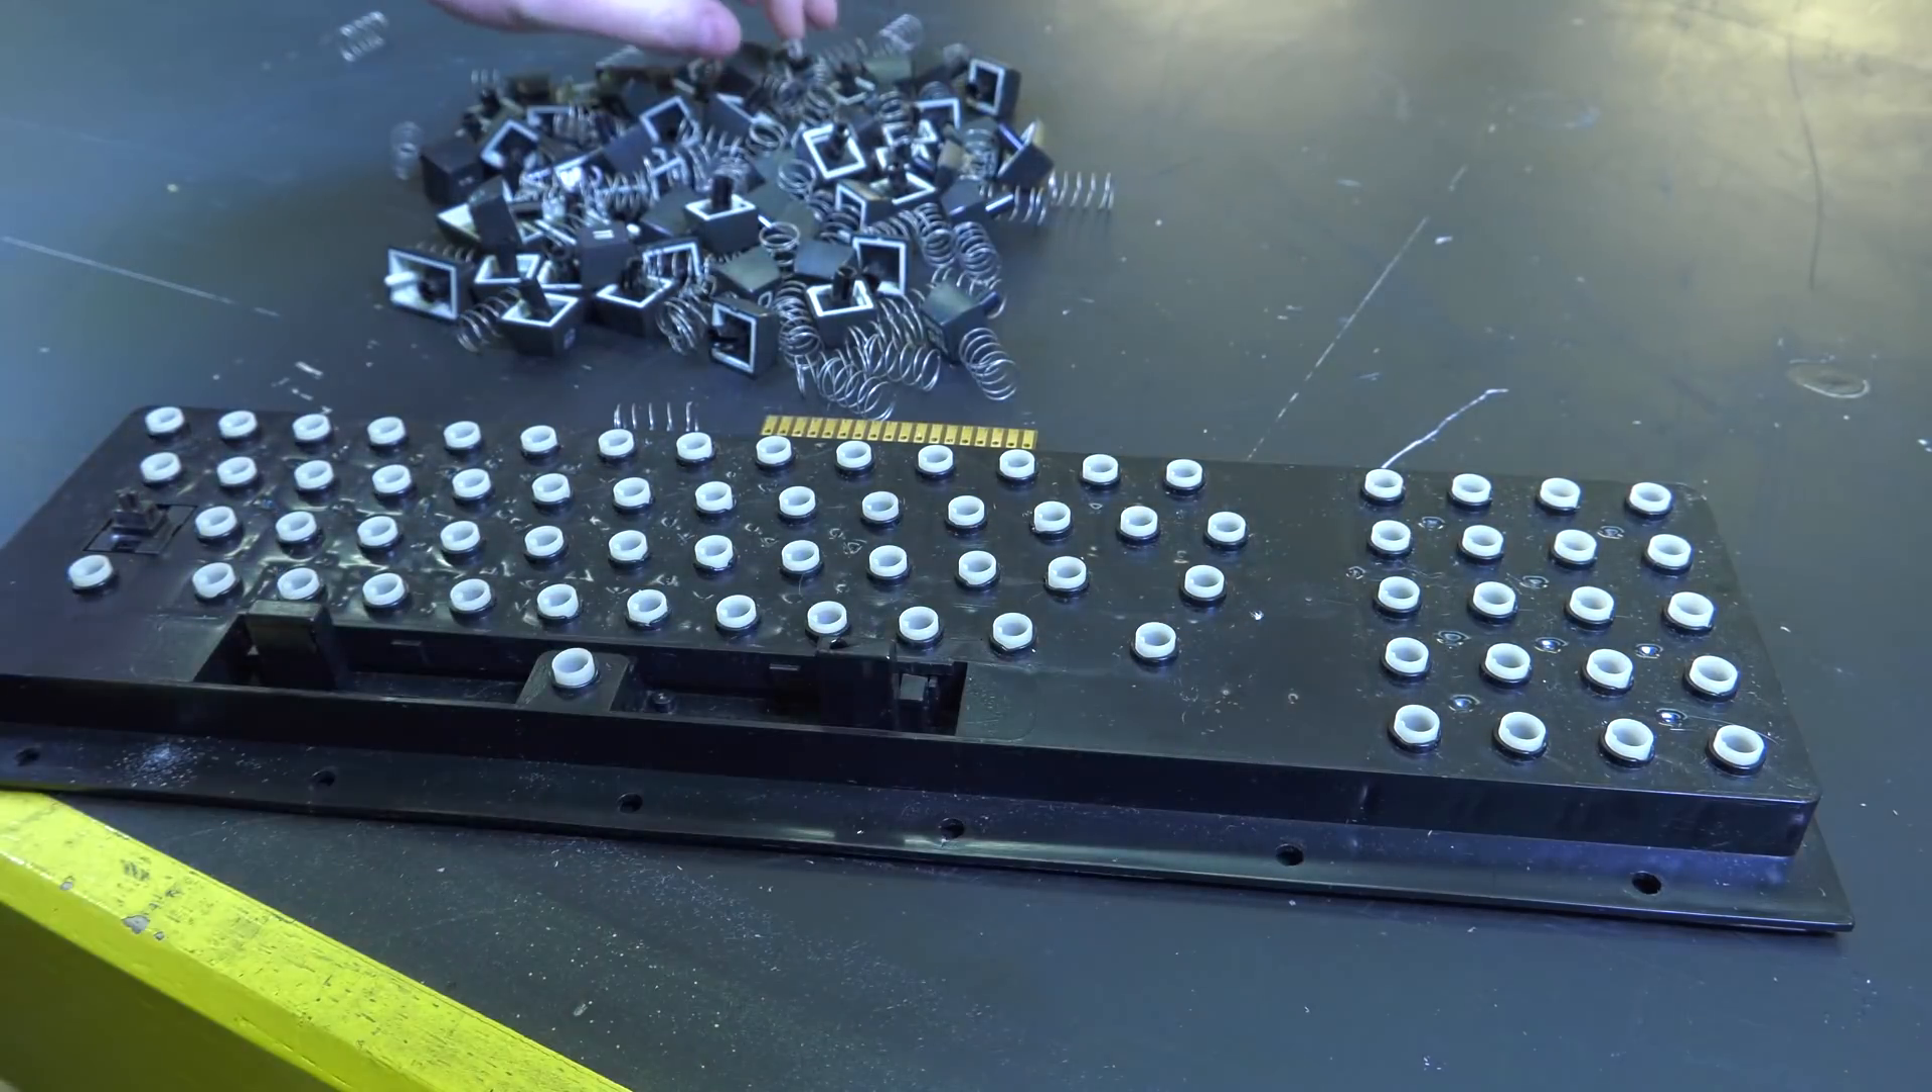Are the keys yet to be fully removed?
No.